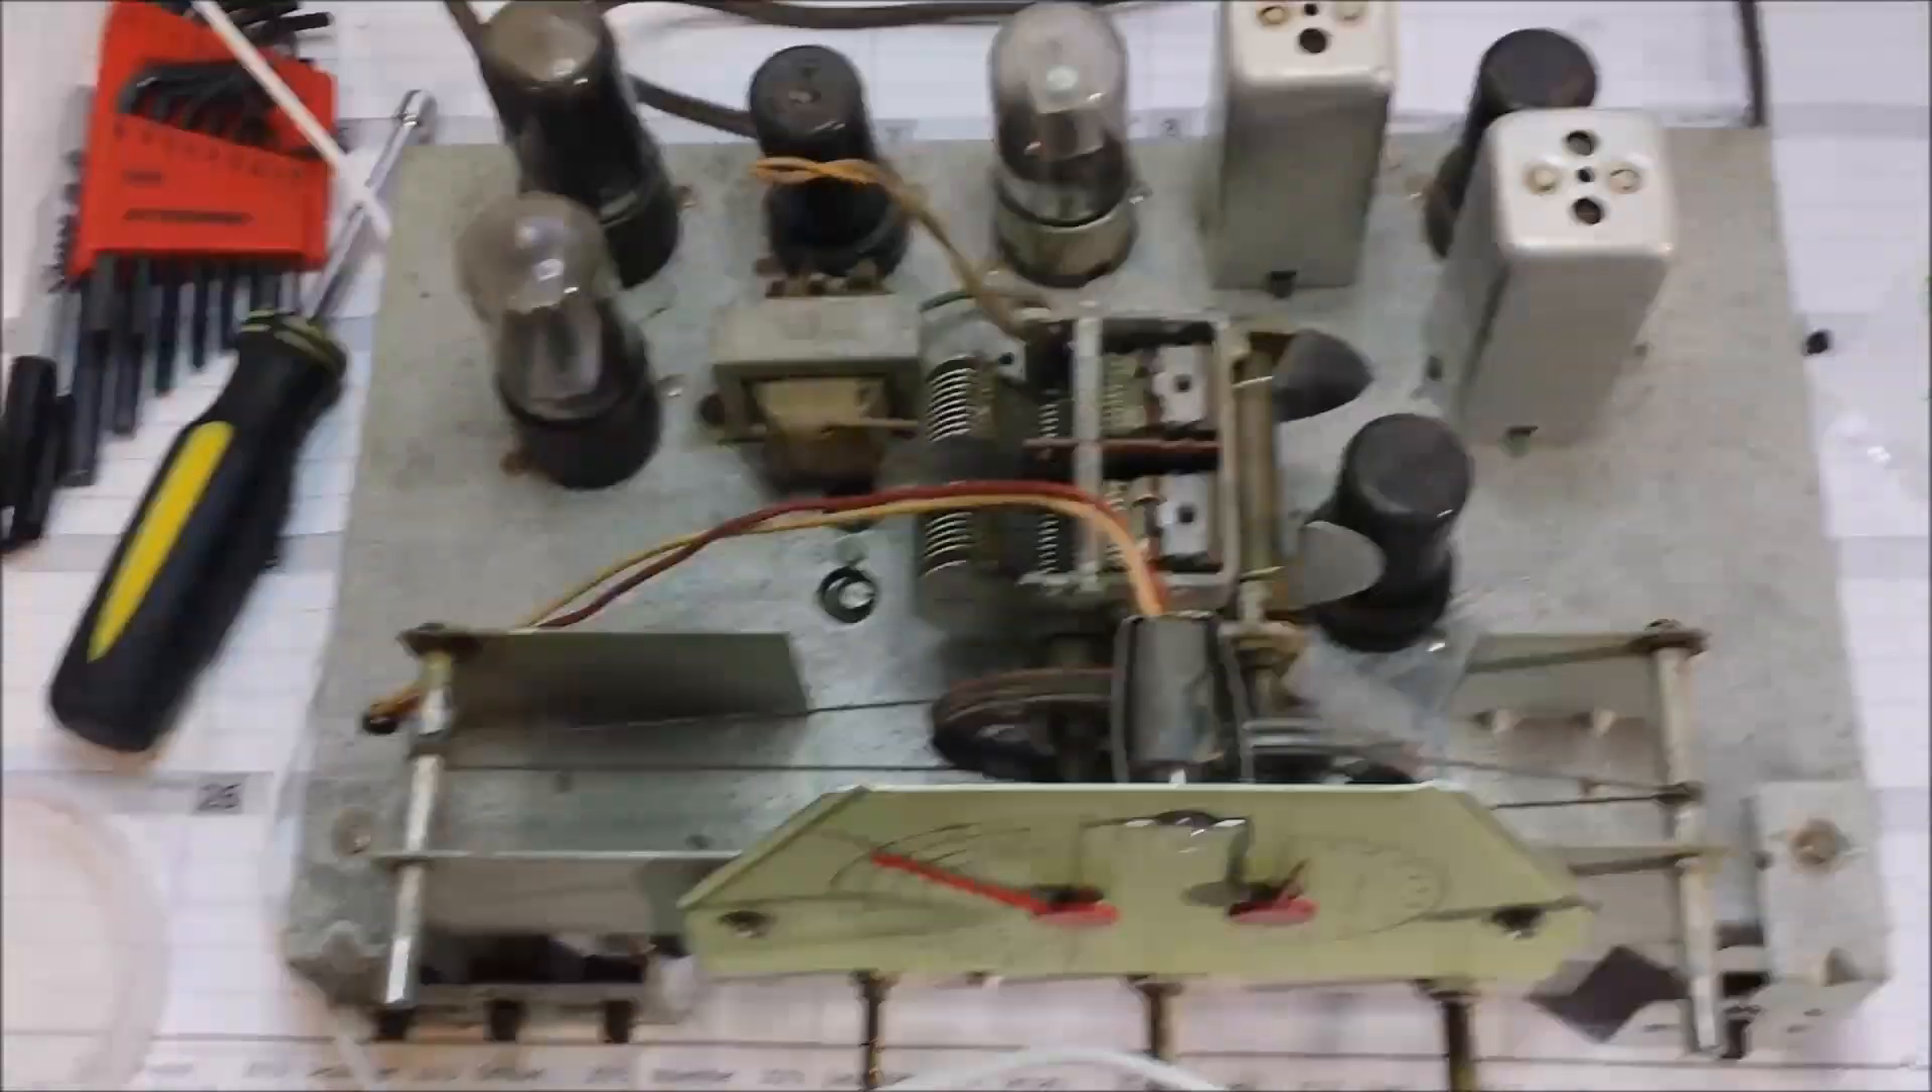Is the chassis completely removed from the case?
Yes.